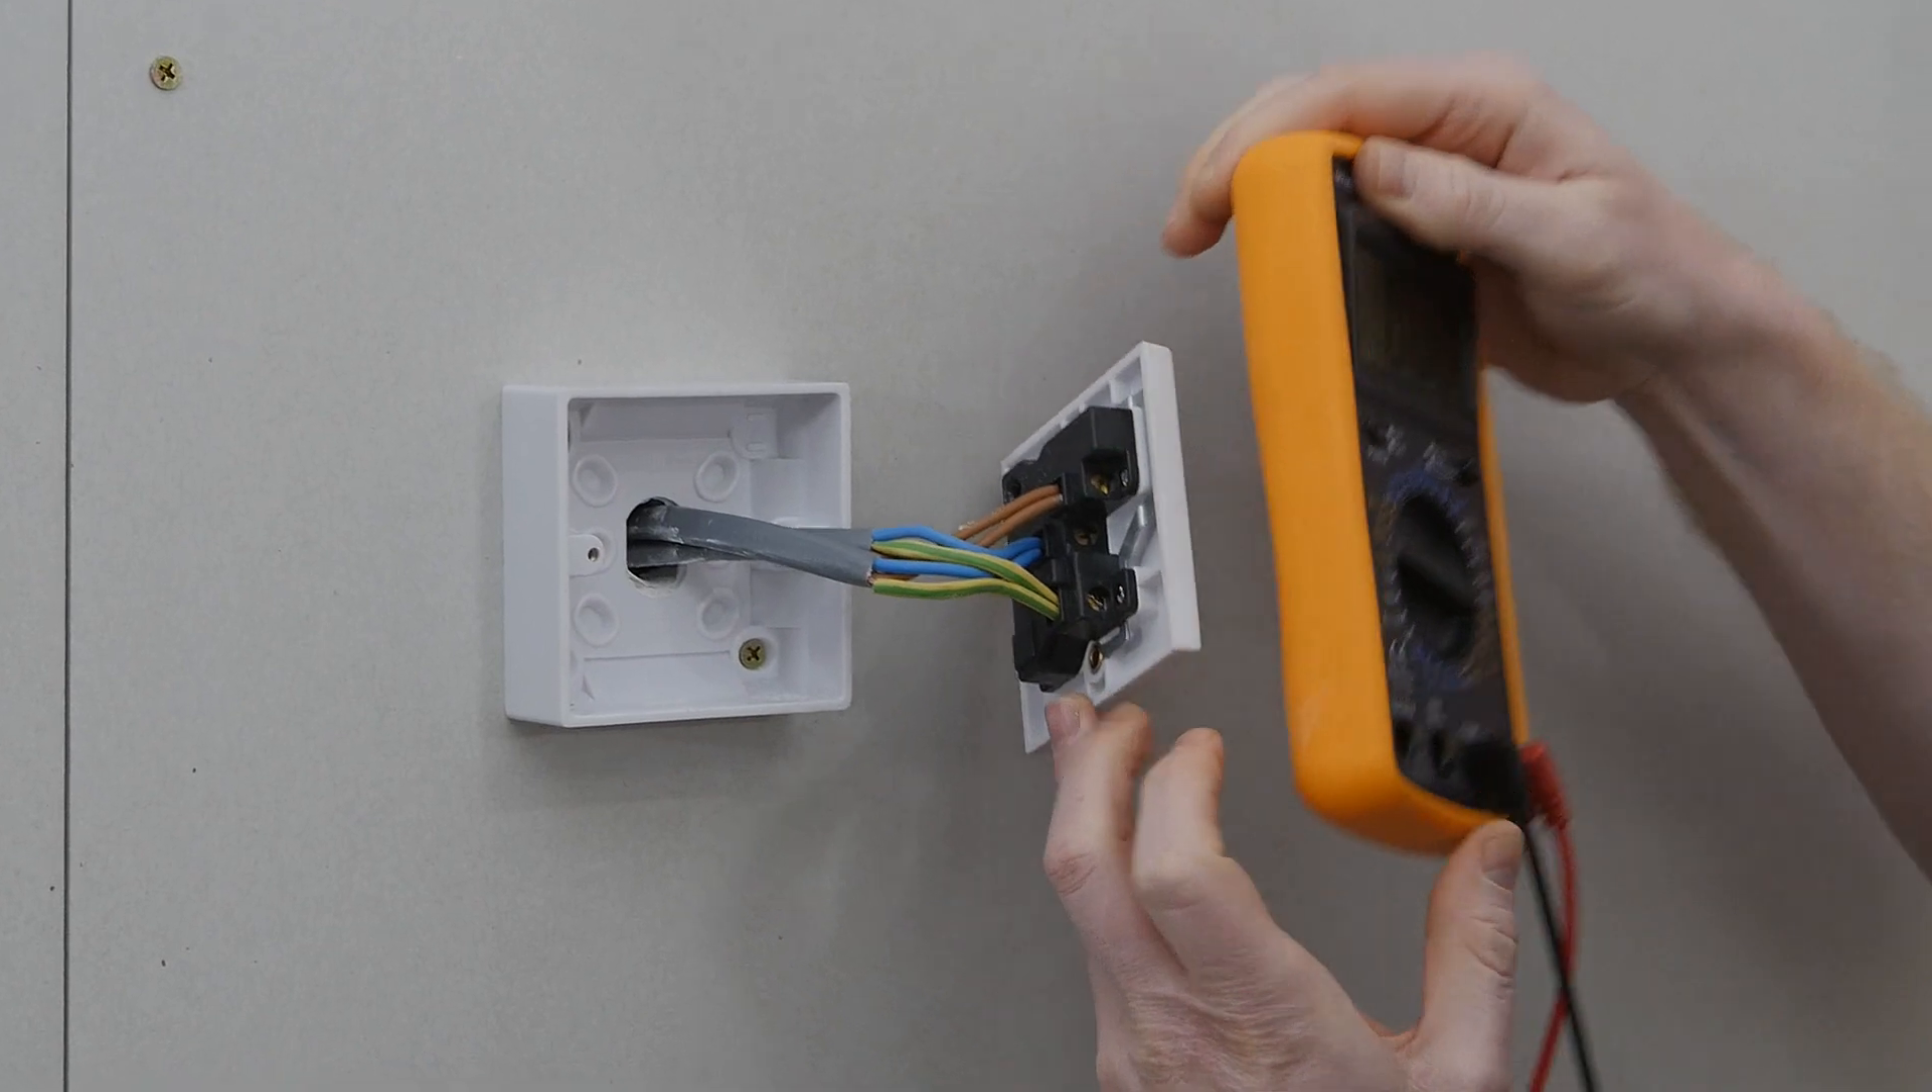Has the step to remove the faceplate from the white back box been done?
Yes.